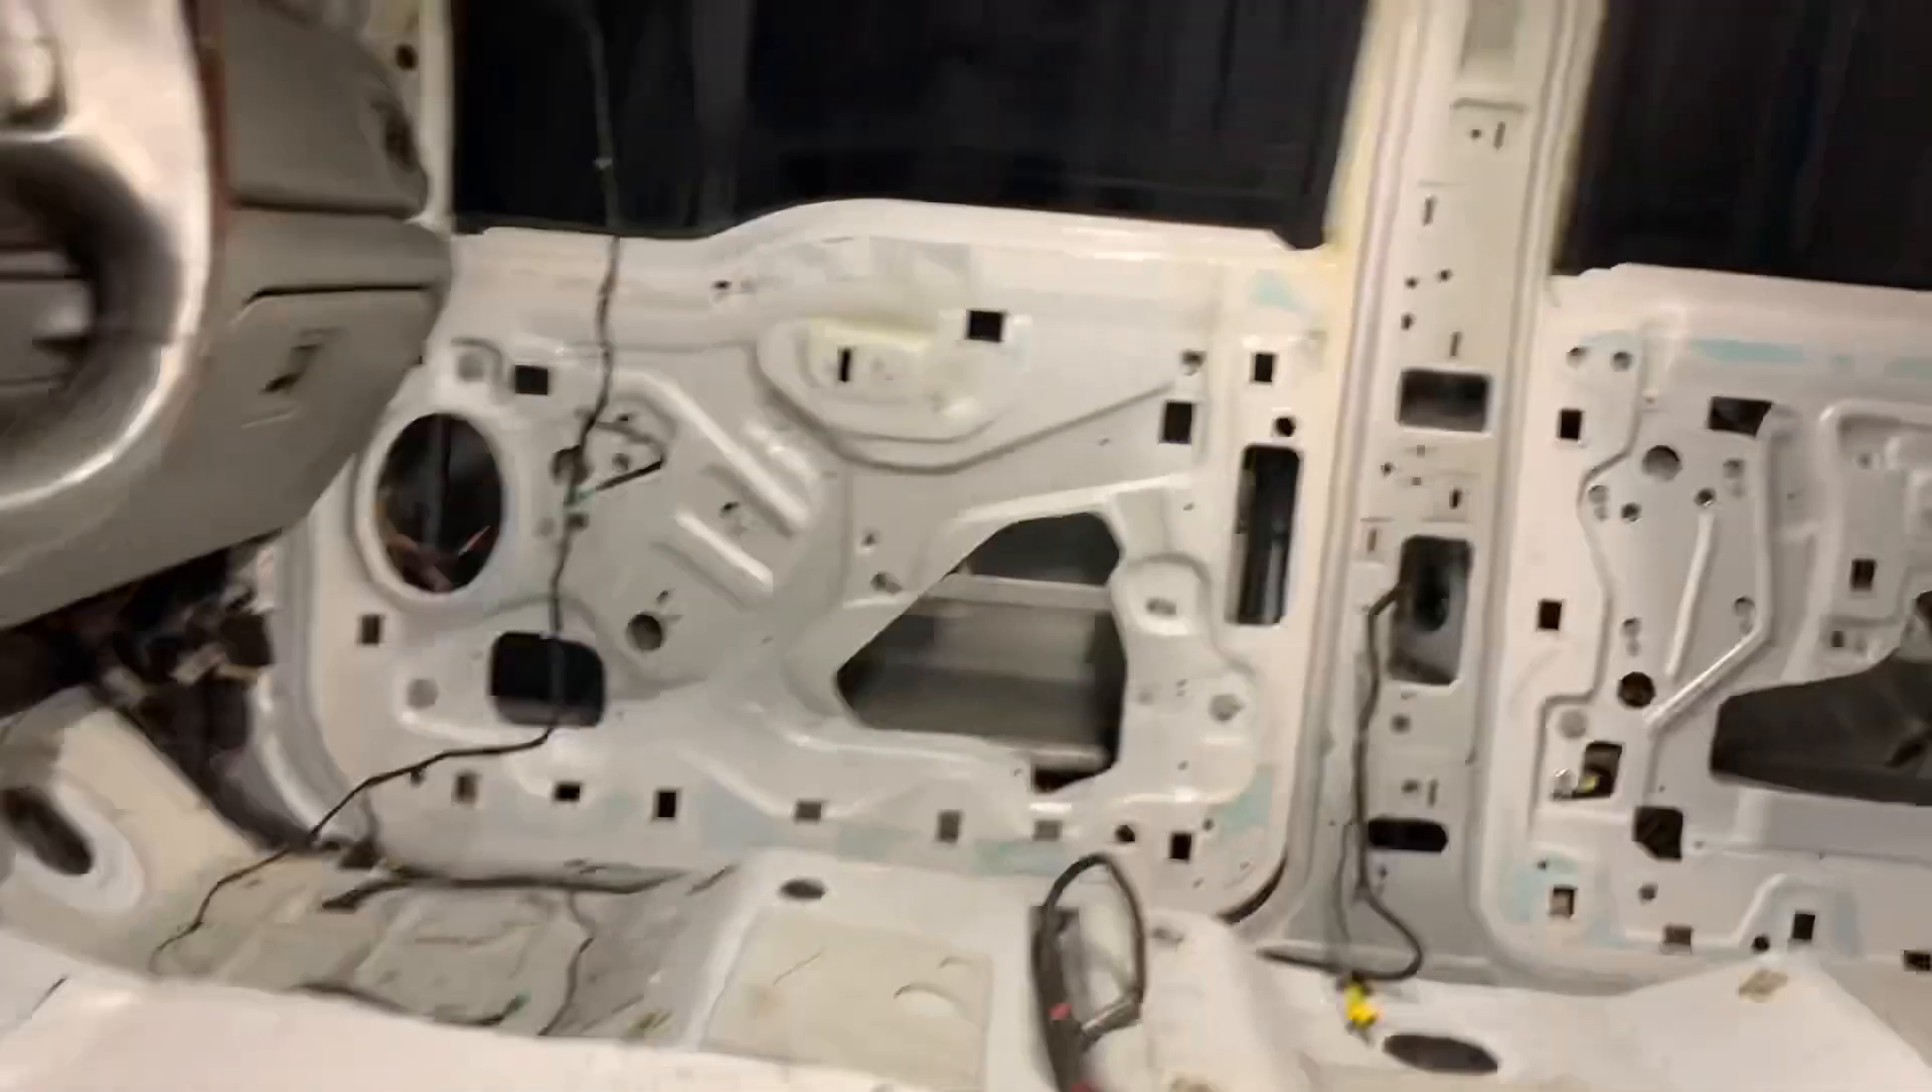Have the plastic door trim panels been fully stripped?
Yes.